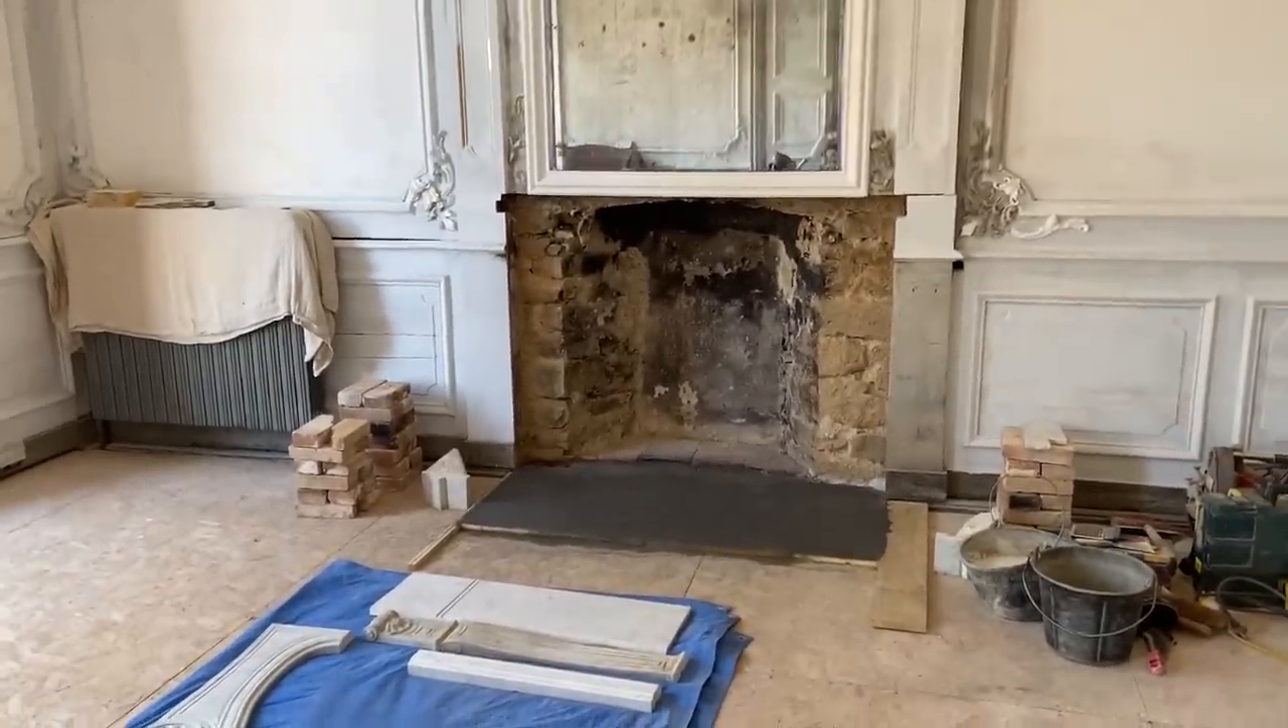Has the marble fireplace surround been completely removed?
Yes.